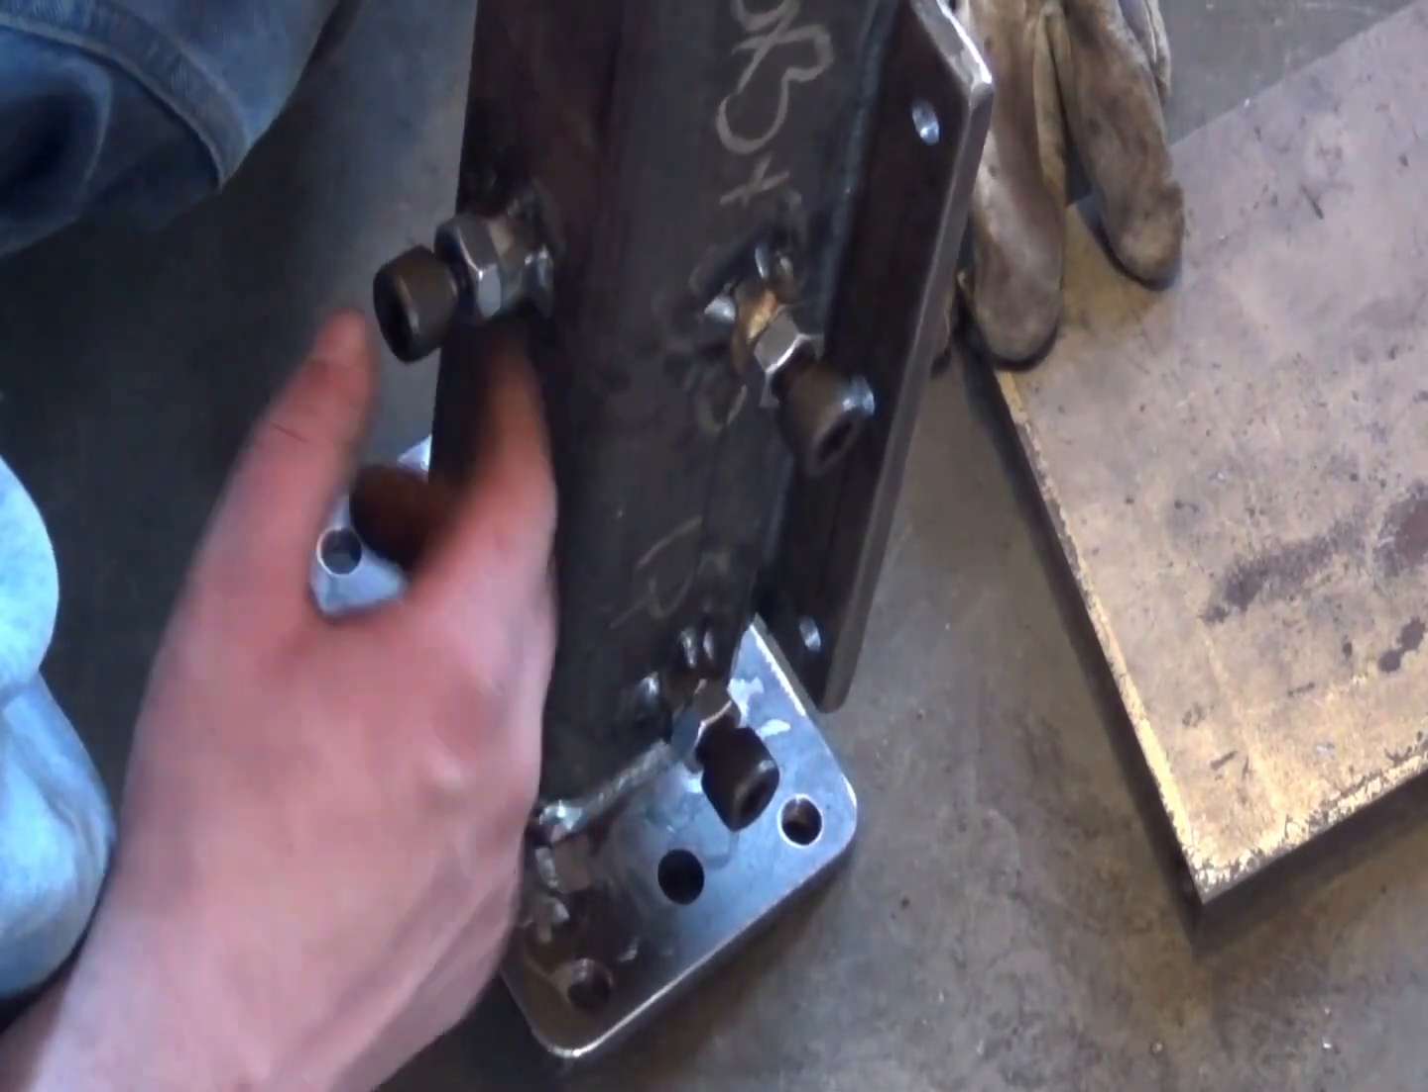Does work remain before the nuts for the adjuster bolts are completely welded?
No.